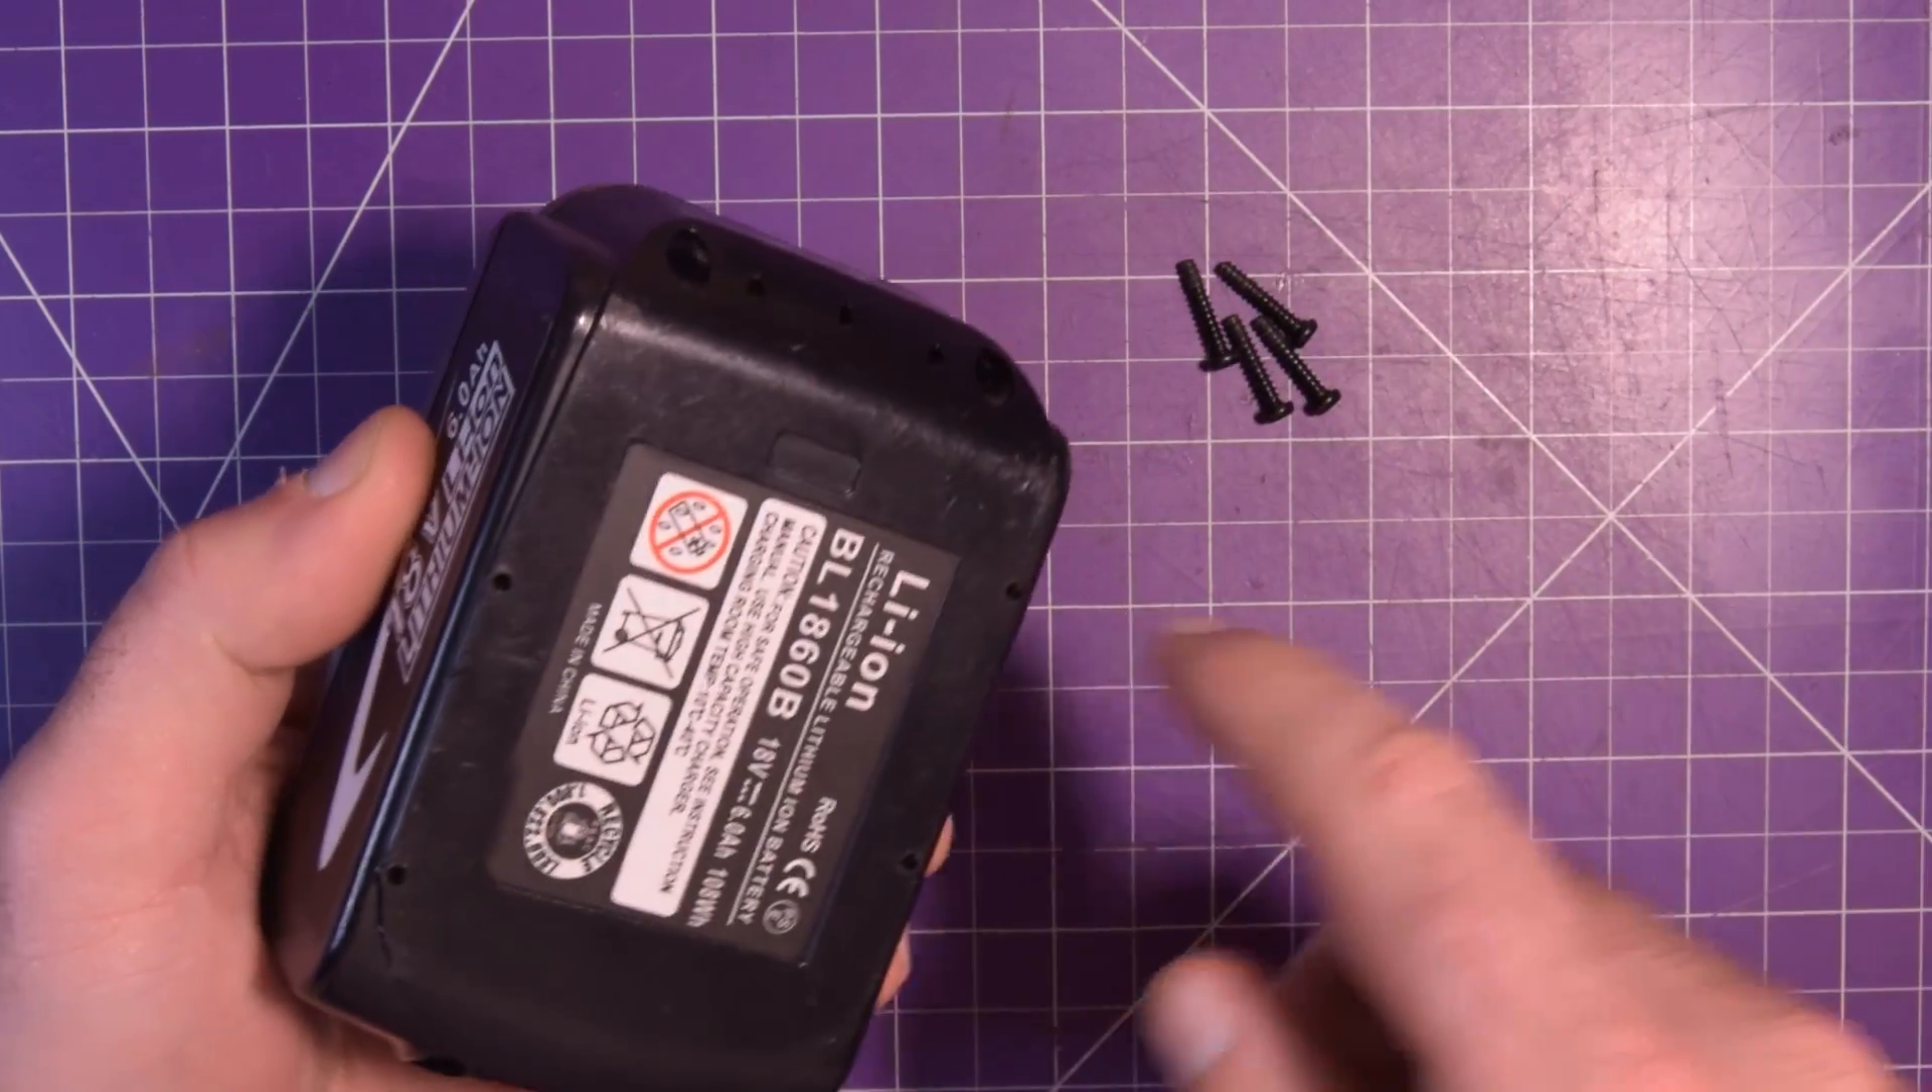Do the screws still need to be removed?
No.